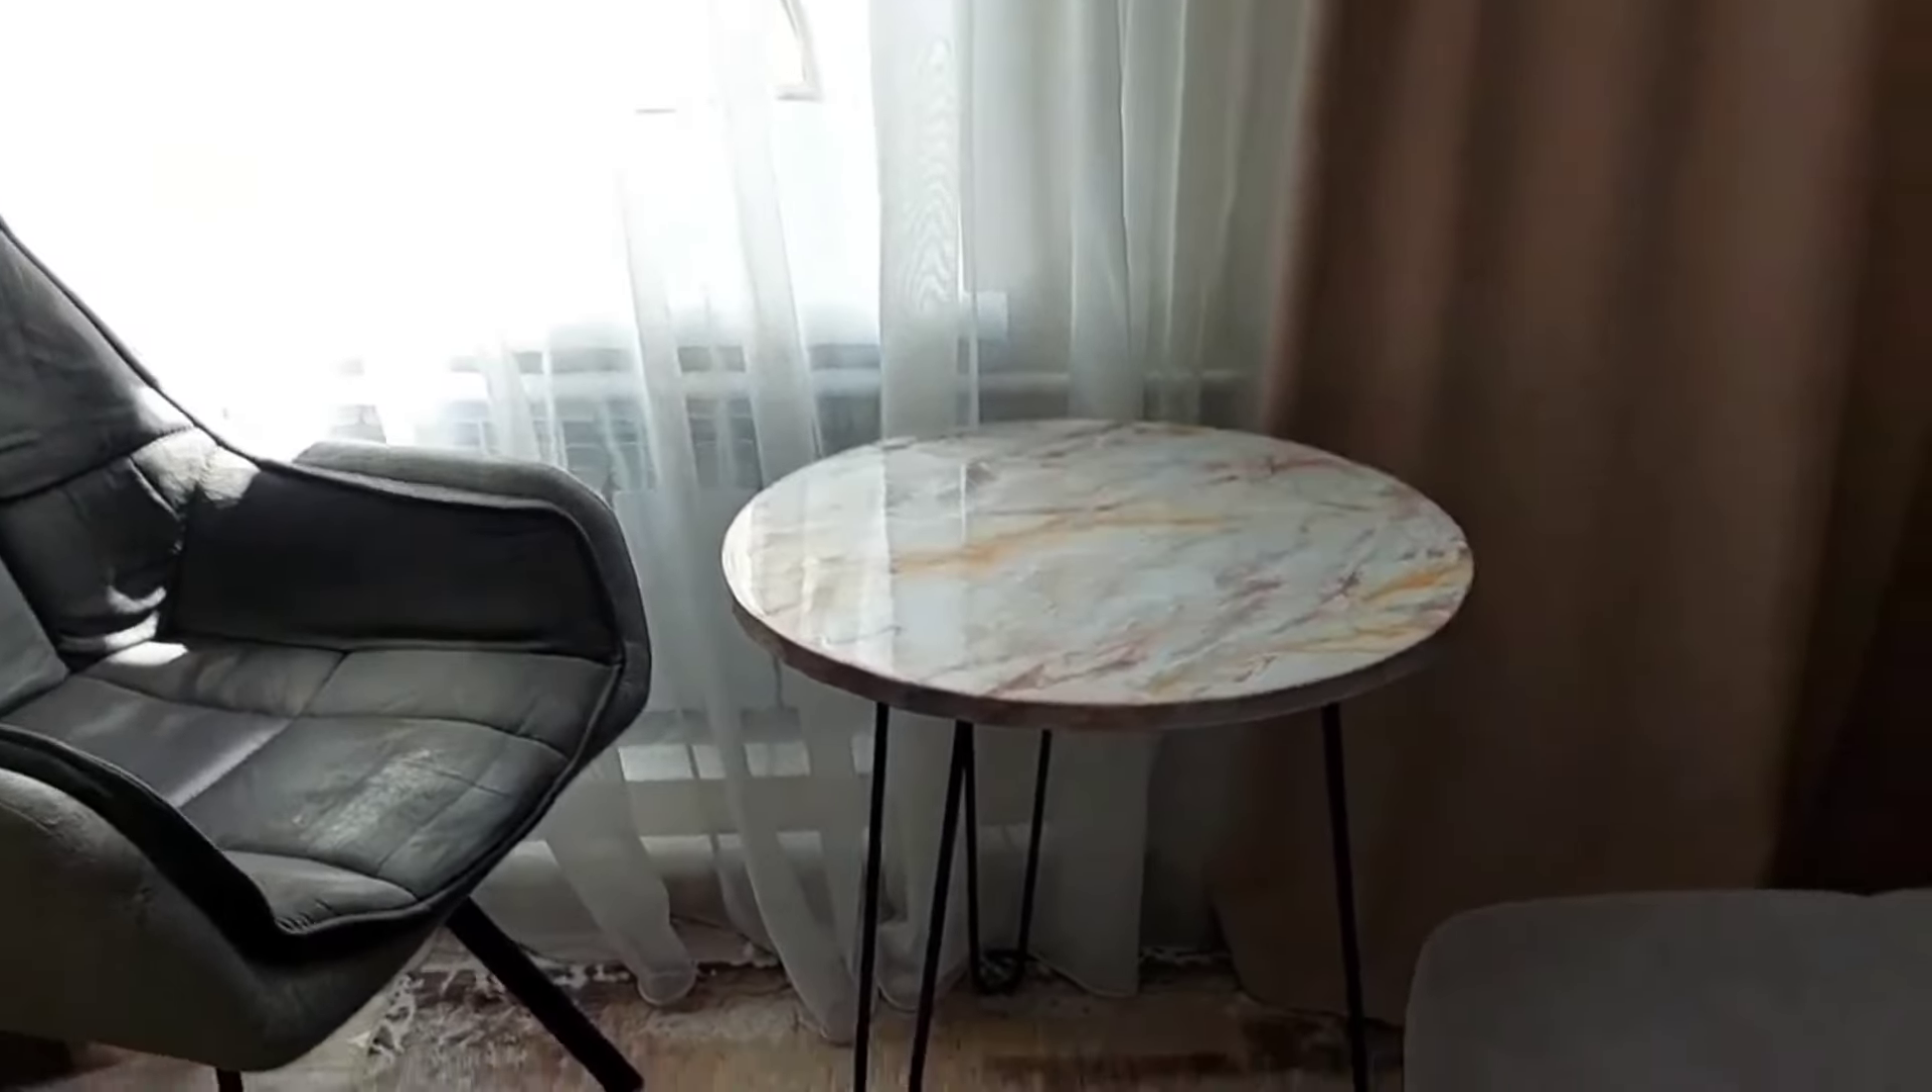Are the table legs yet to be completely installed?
No.